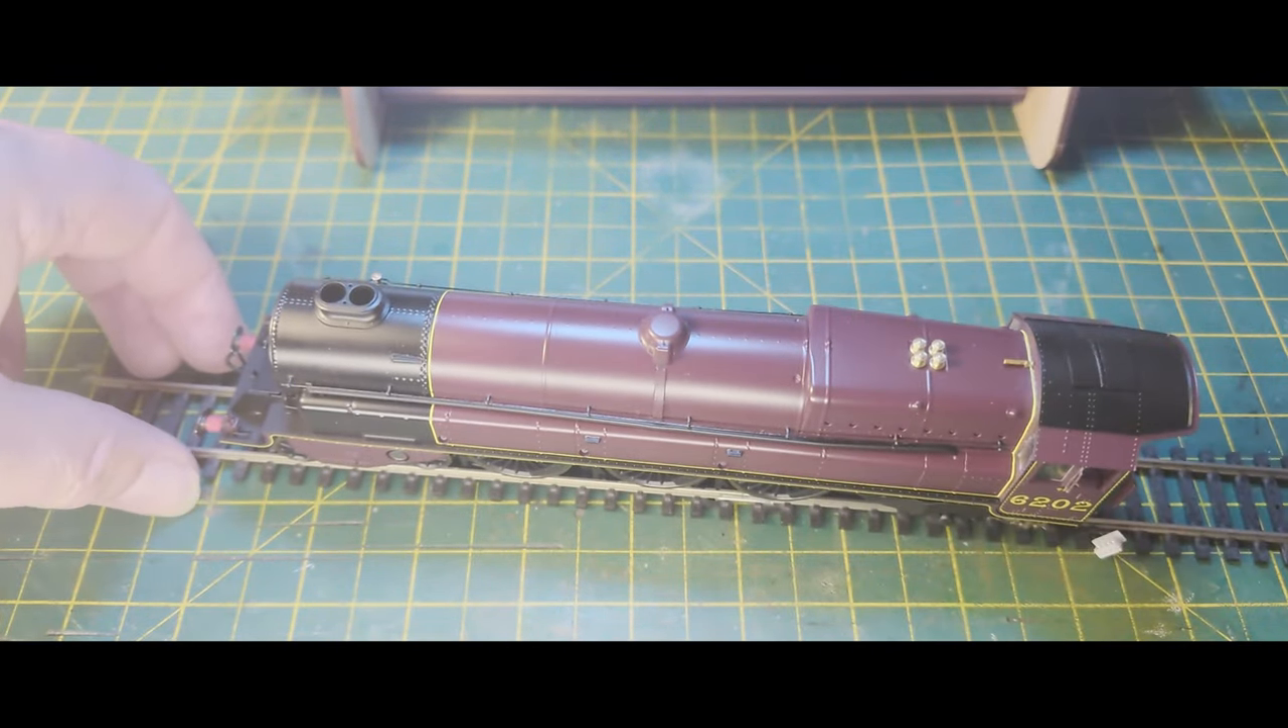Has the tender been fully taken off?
Yes.